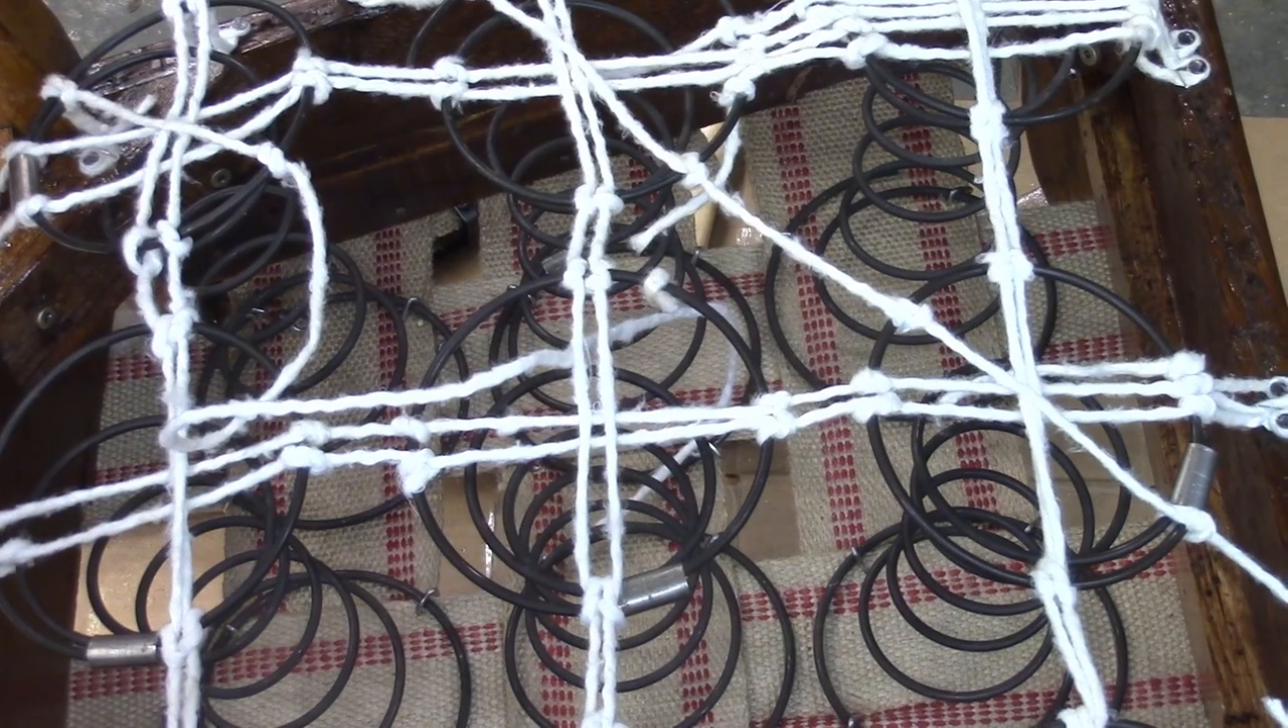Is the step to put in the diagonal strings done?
No.